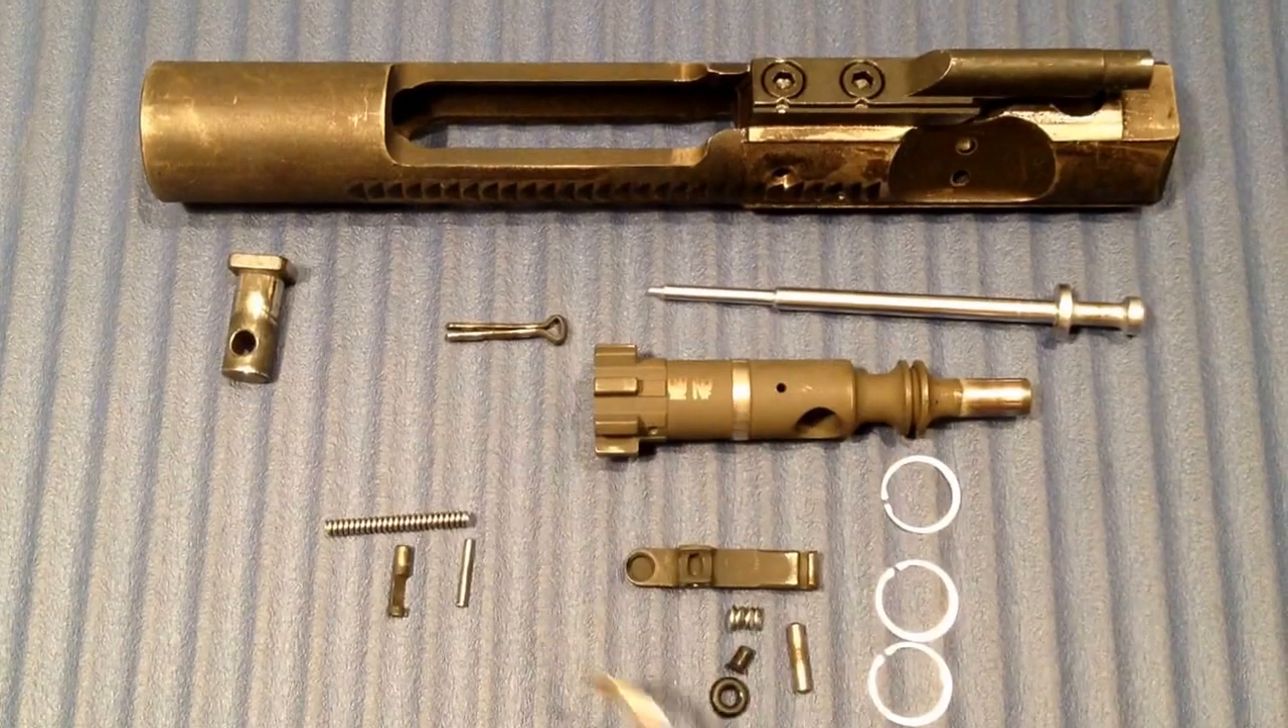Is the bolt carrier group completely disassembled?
Yes.